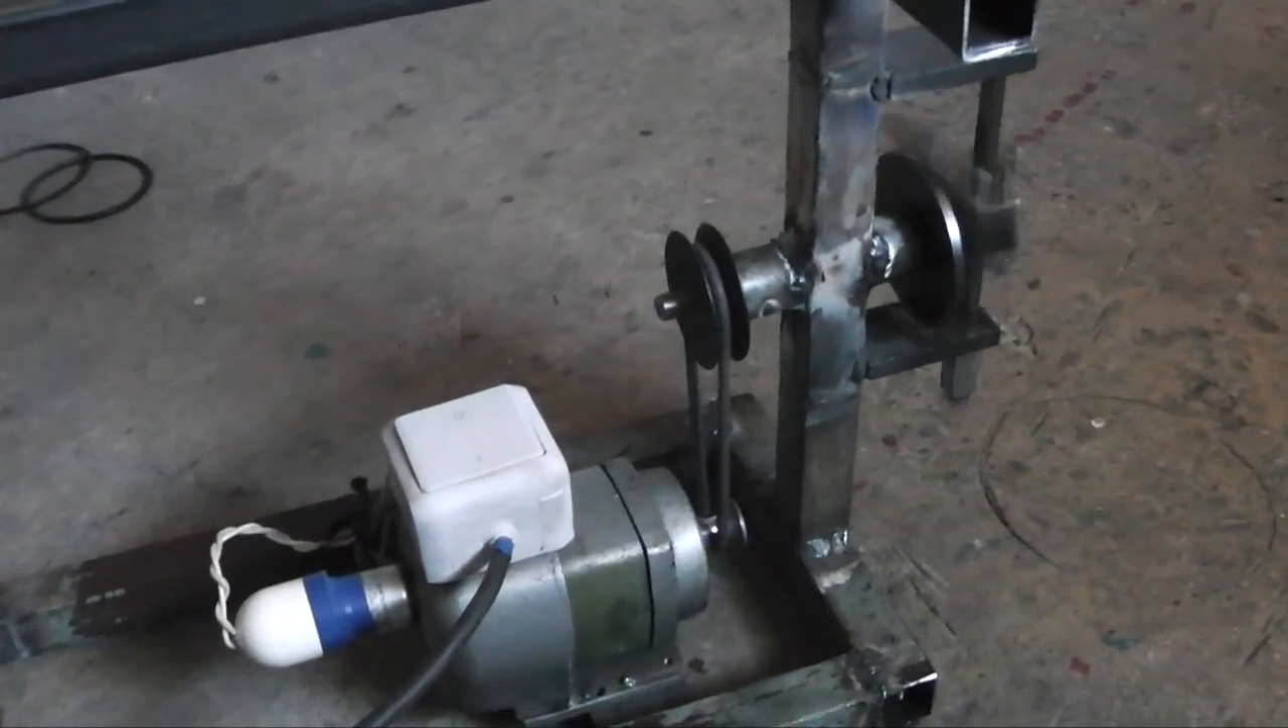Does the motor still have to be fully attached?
No.